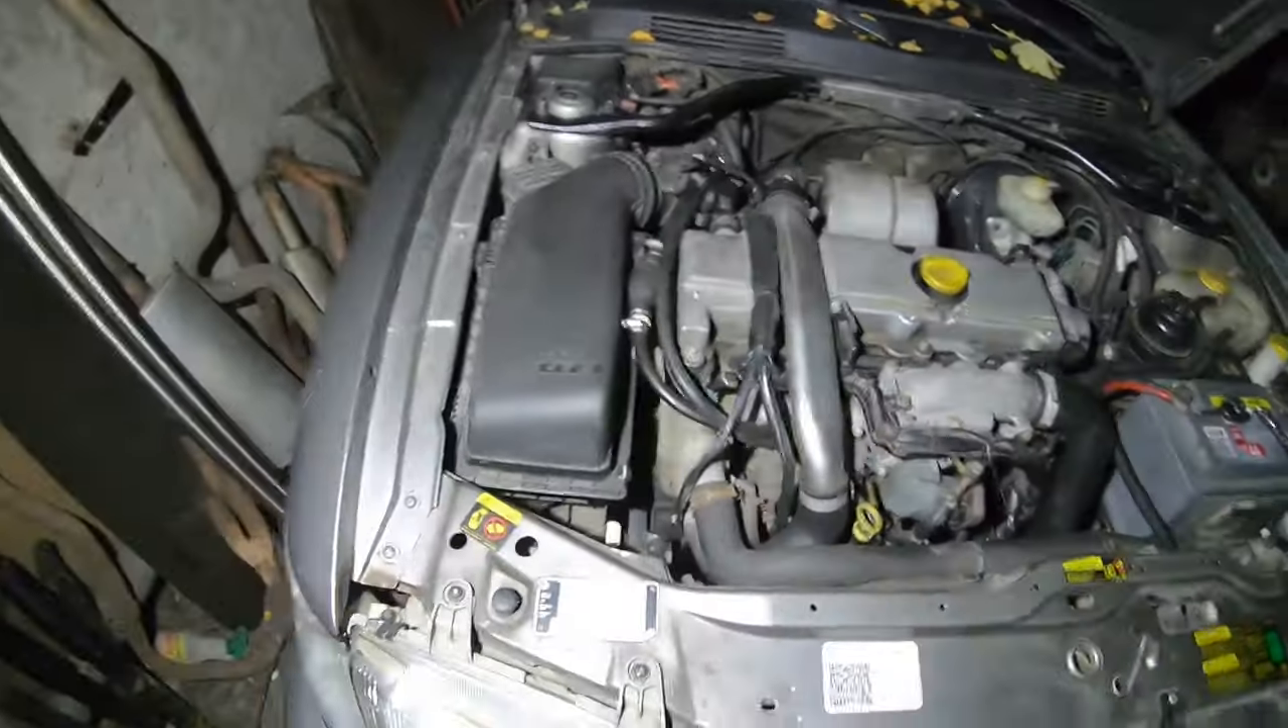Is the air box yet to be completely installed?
No.